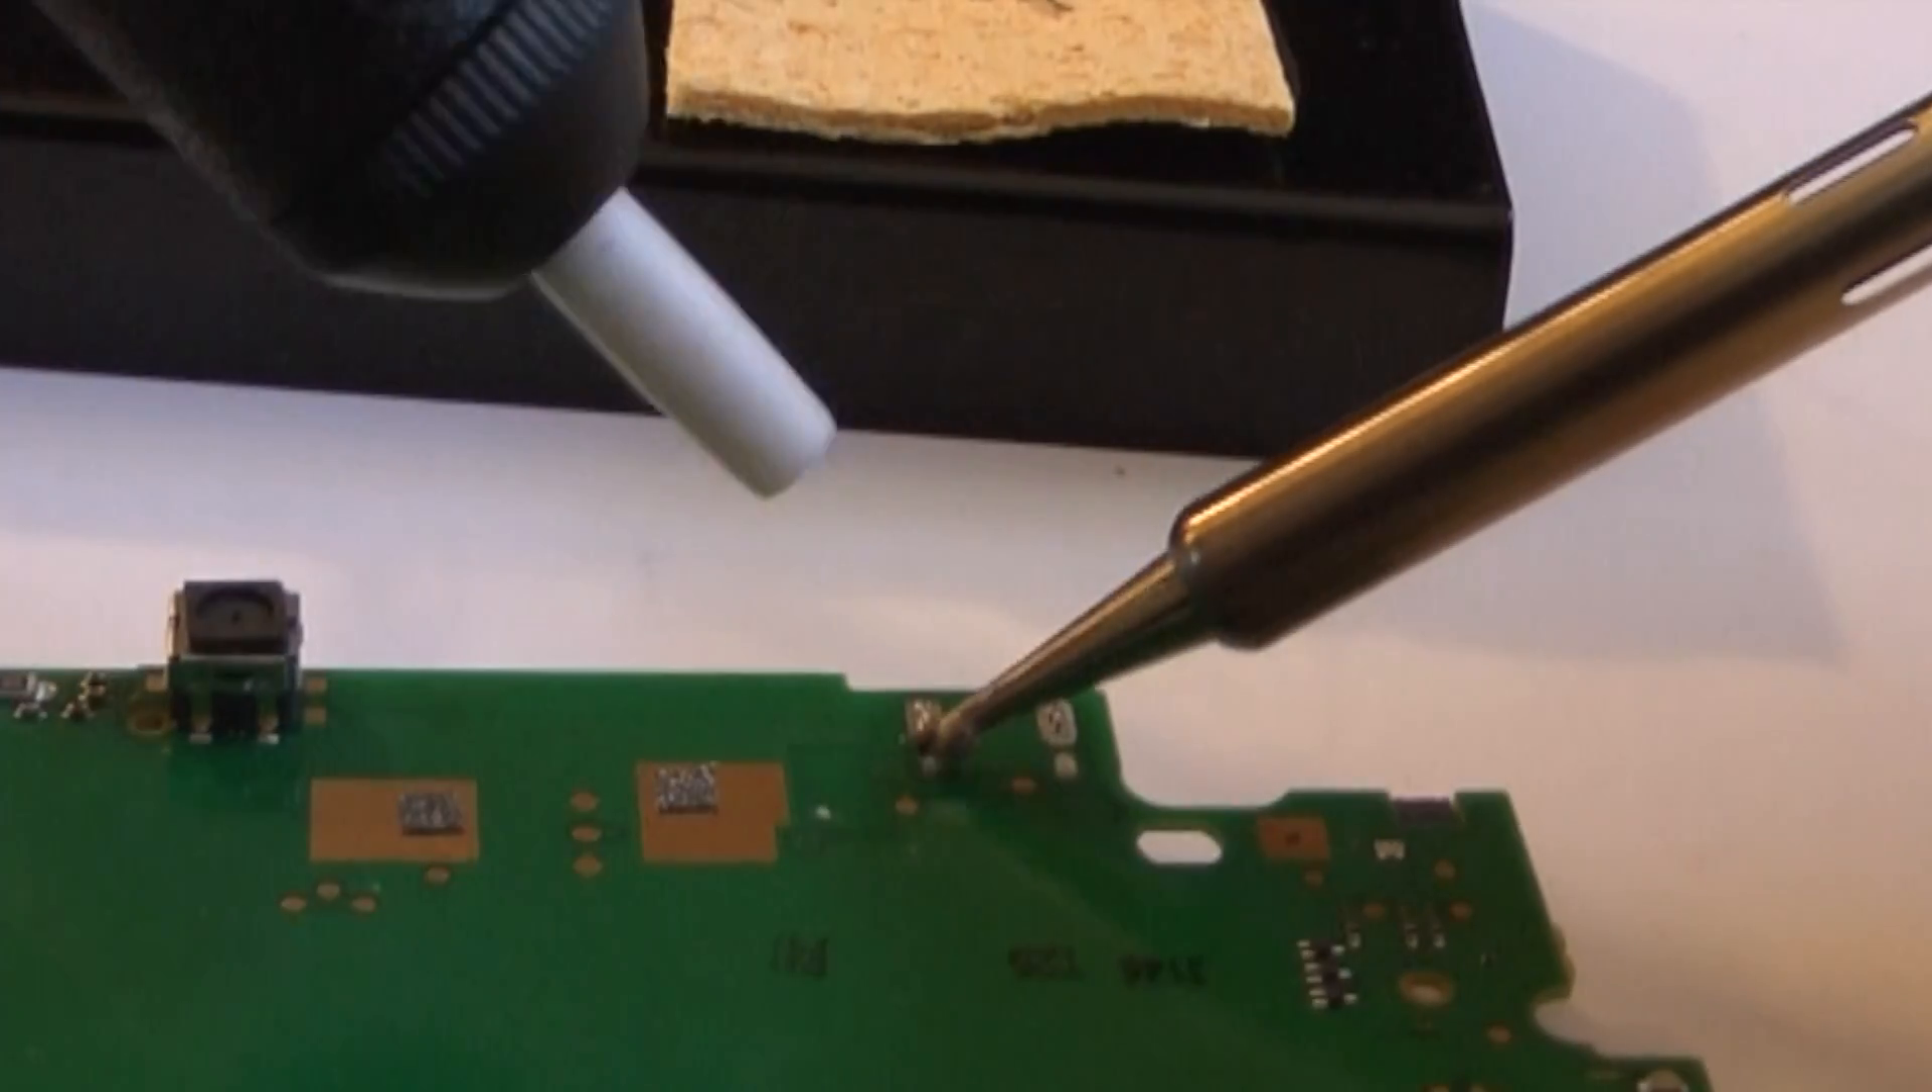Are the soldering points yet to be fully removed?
Yes.